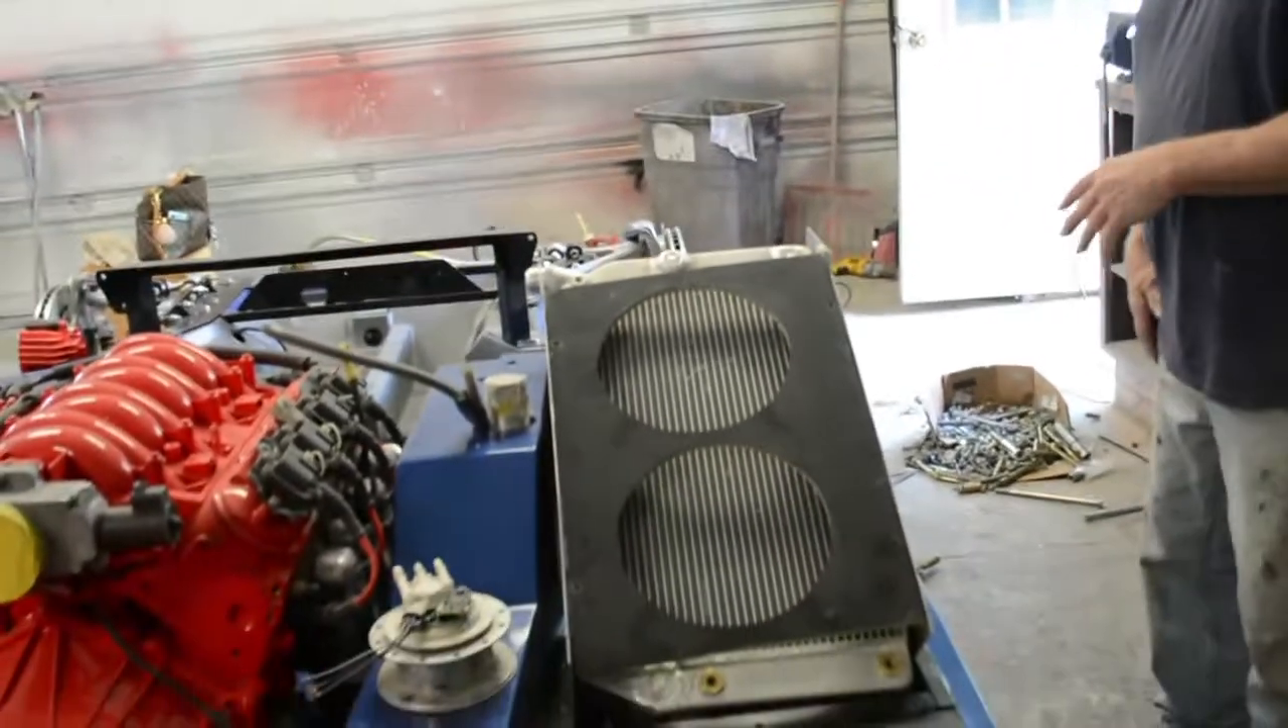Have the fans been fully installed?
No.